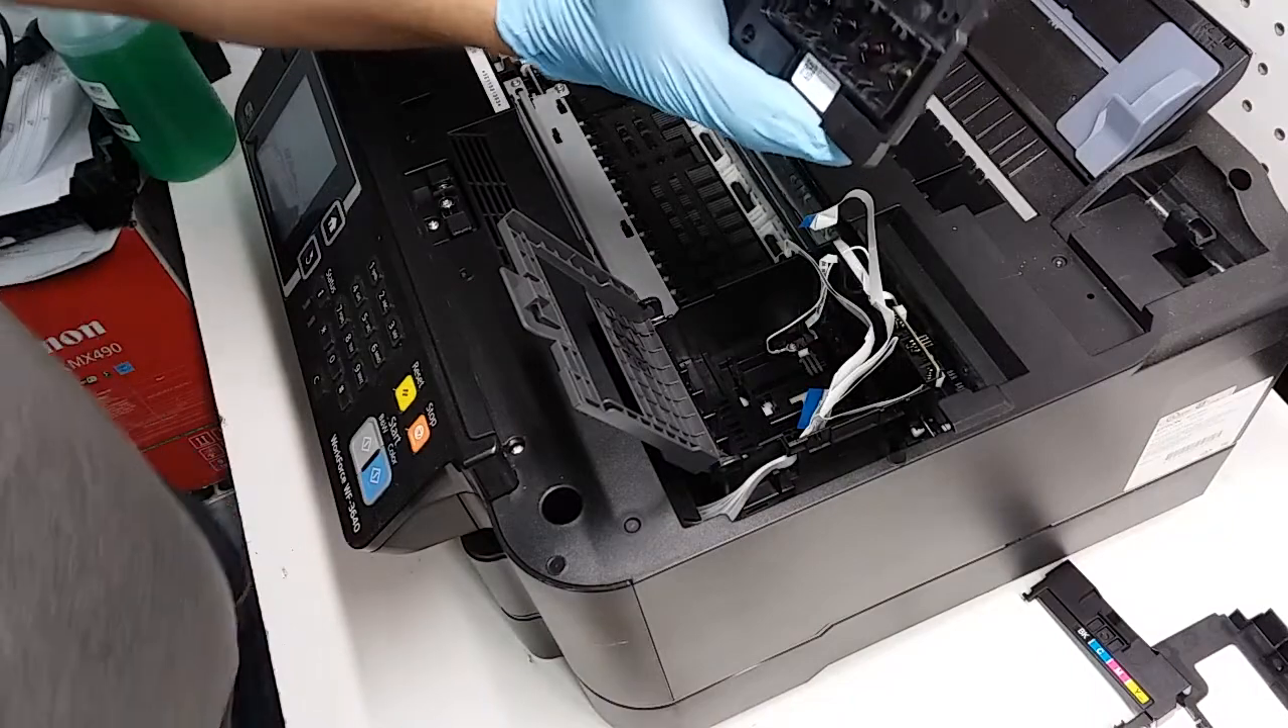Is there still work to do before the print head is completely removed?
No.